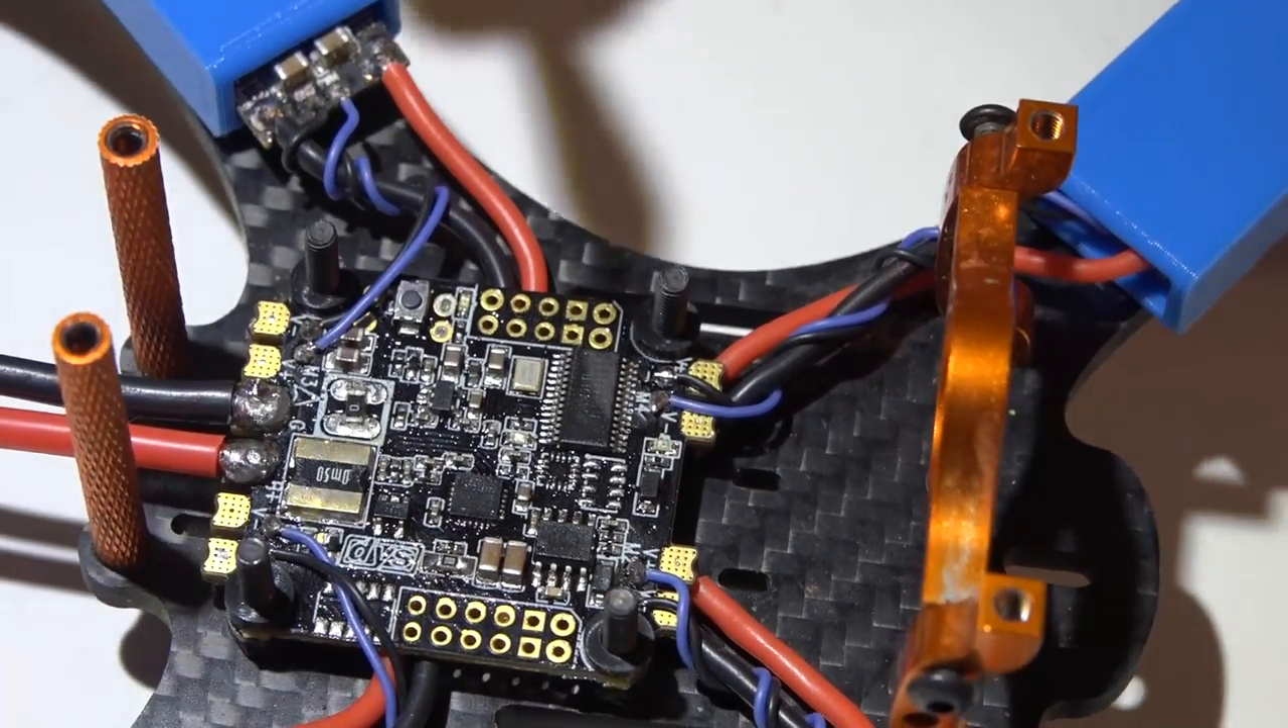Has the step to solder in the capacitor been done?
No.